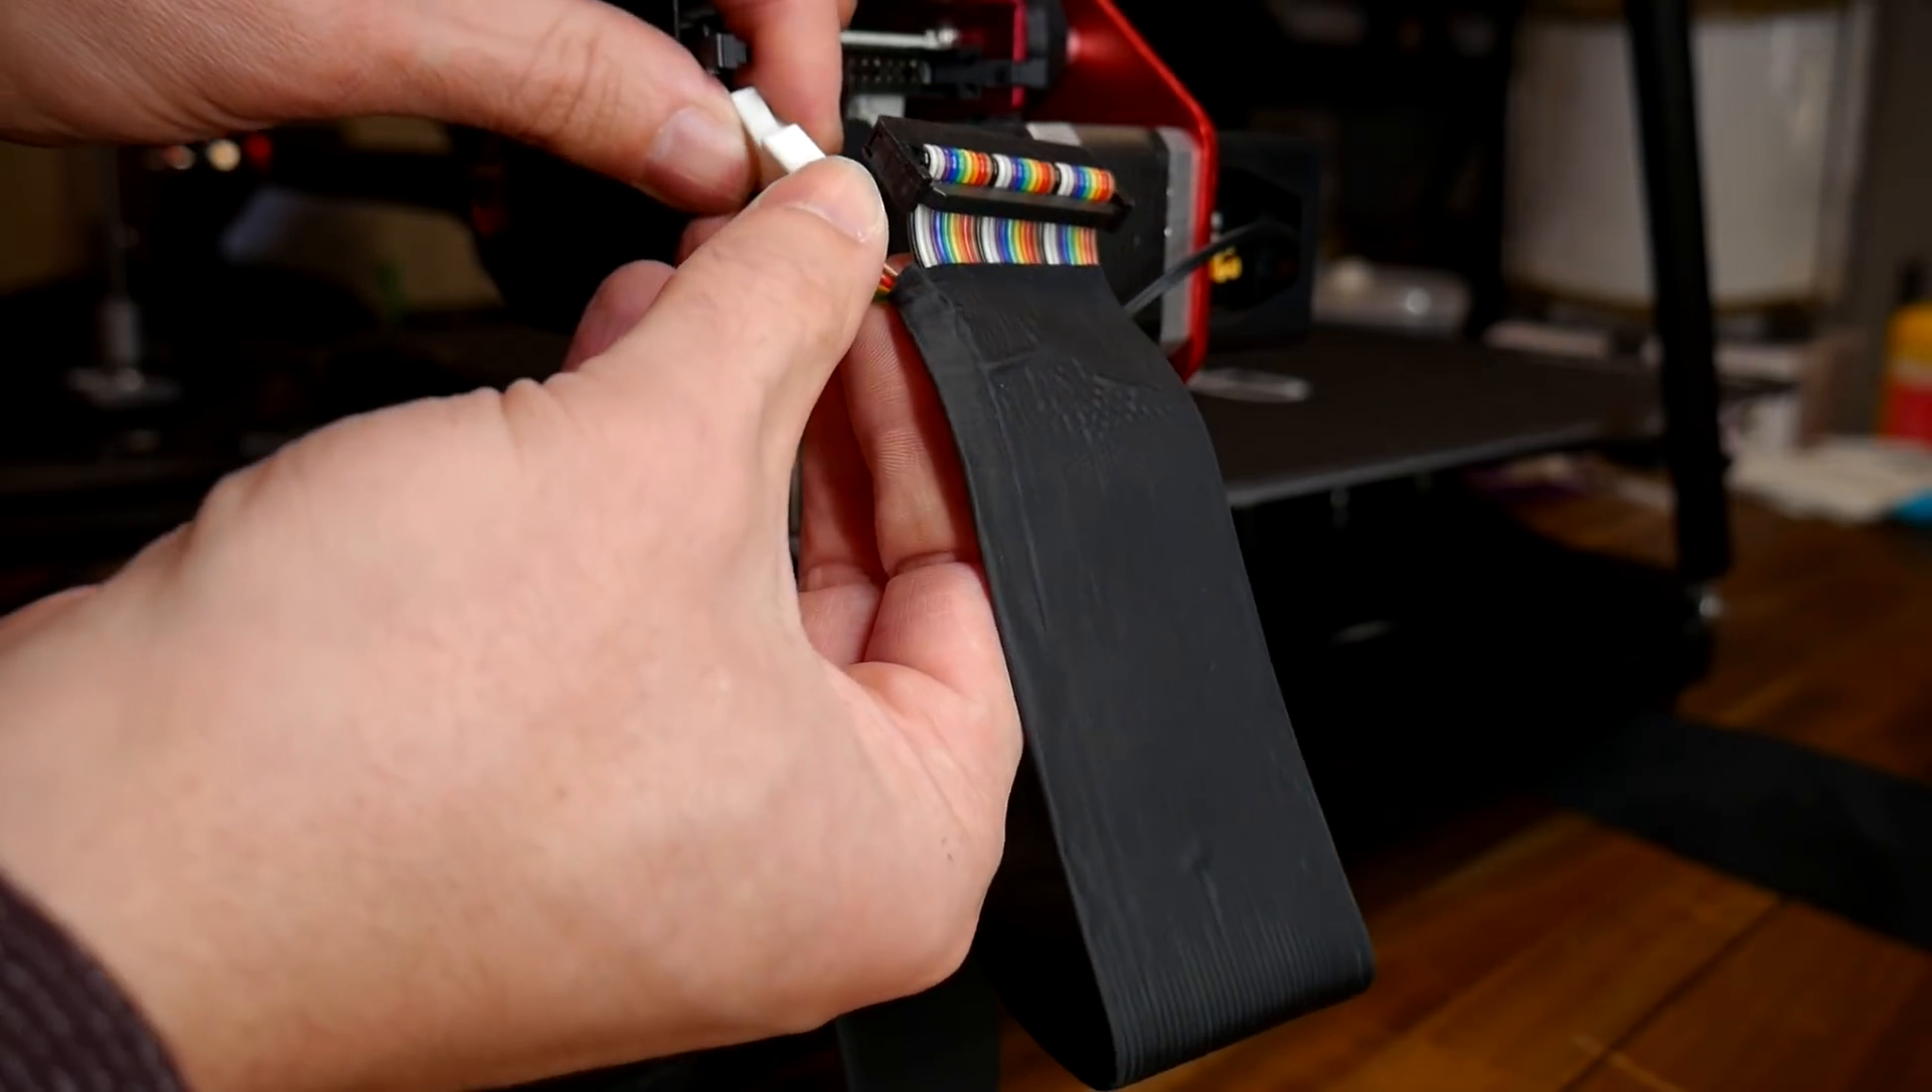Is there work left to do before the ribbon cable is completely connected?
Yes.